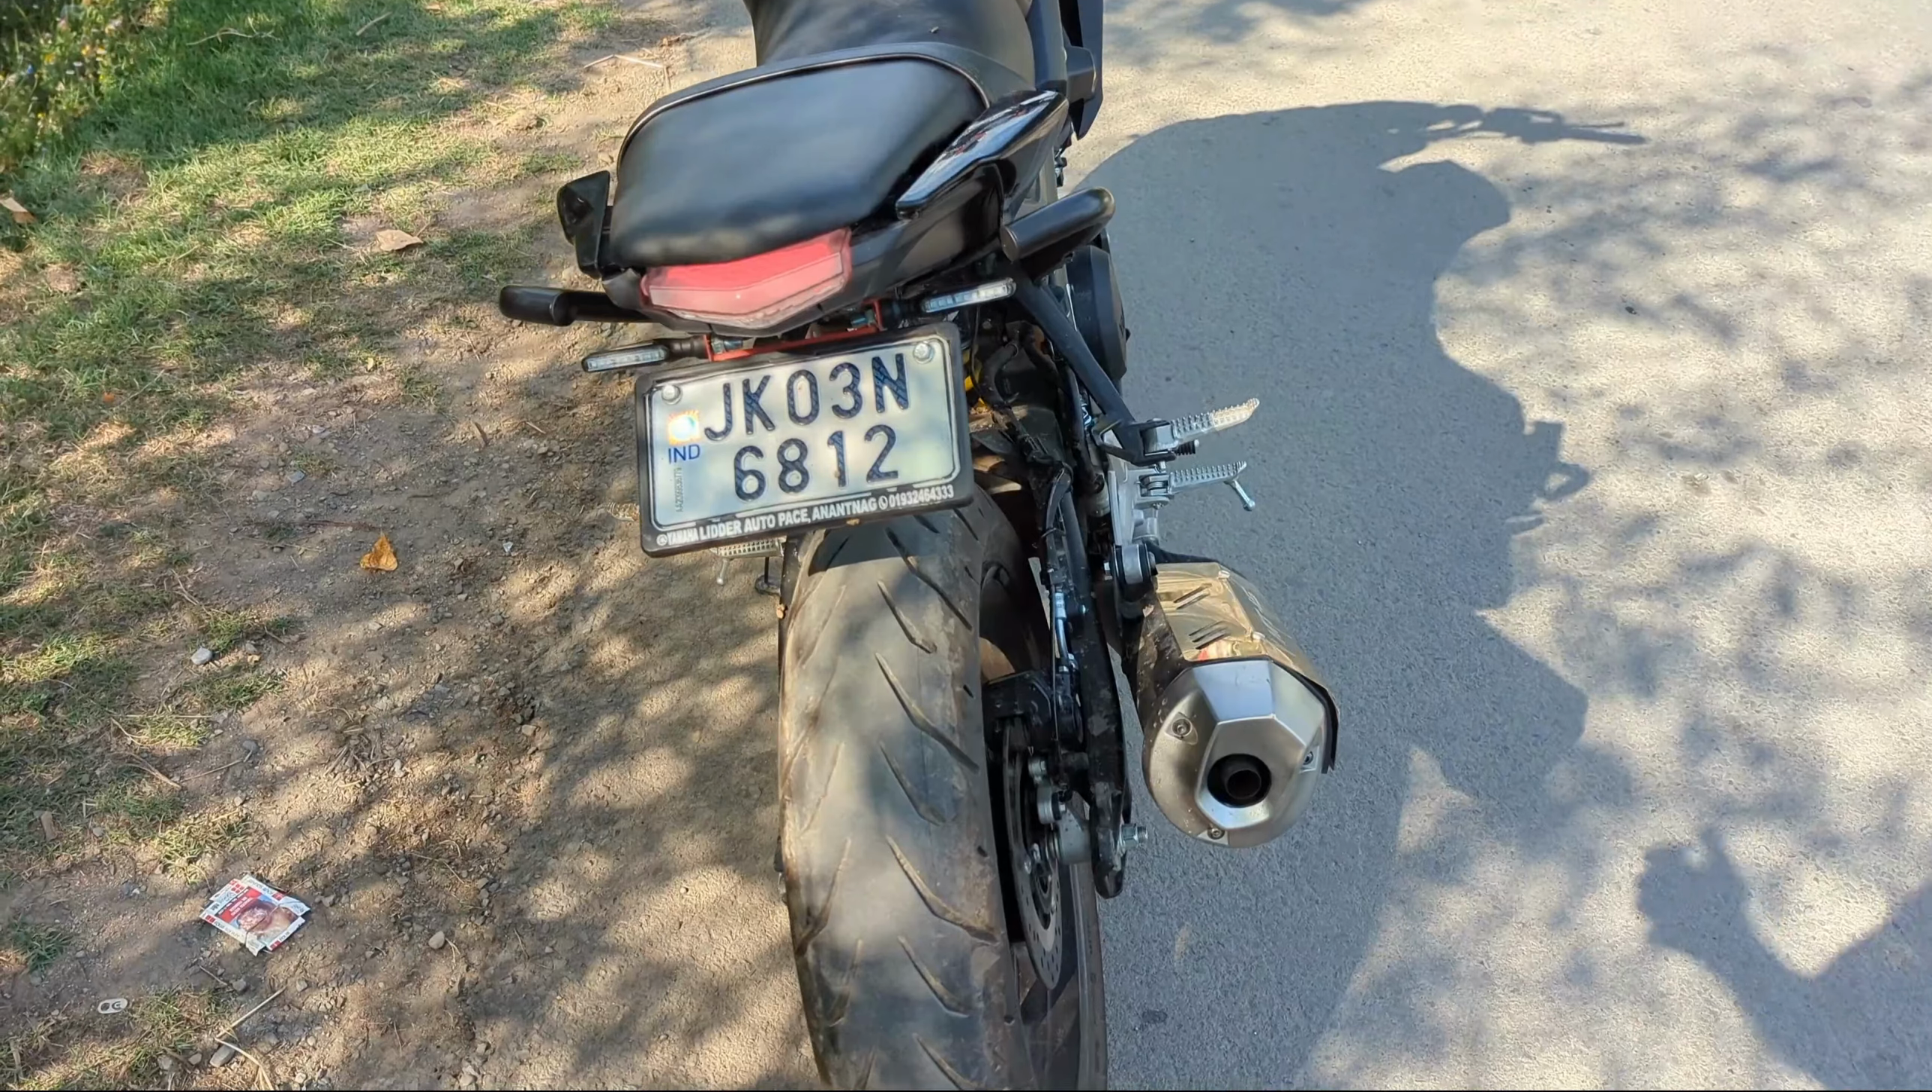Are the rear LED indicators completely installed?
Yes.